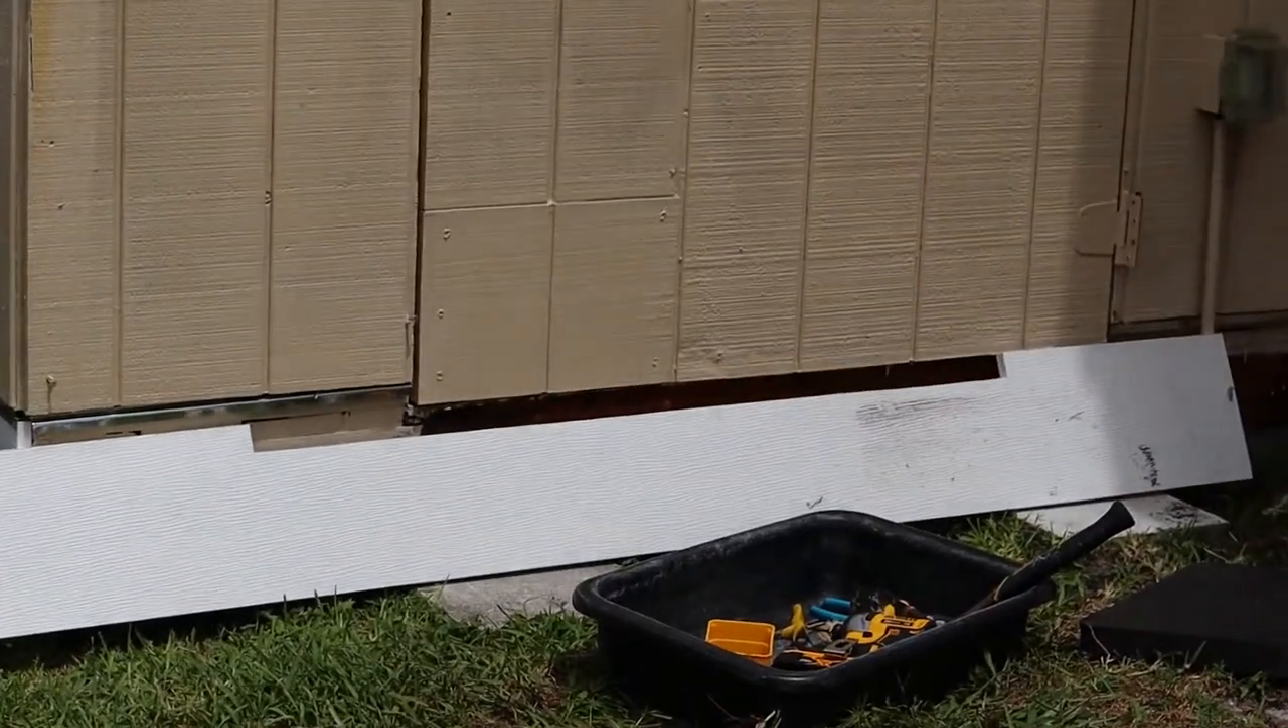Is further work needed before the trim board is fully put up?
Yes.